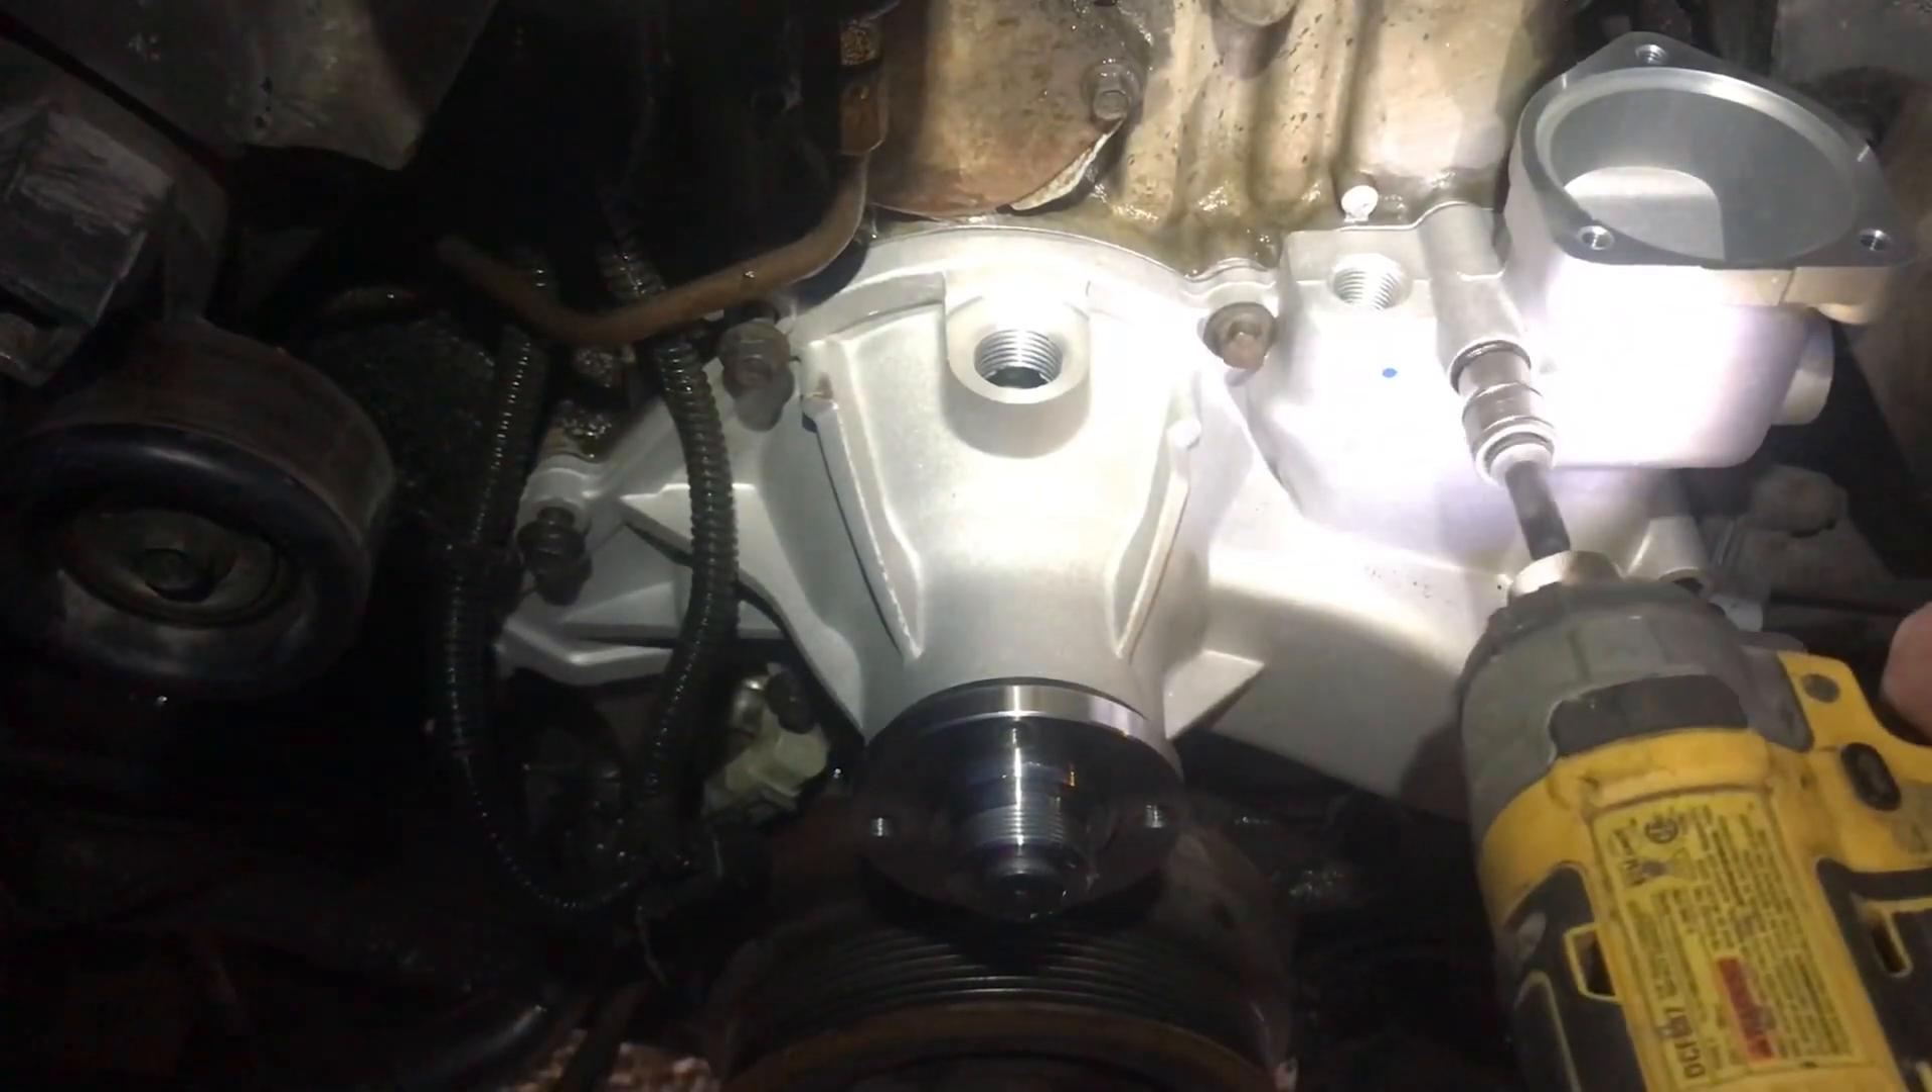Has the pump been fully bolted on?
No.